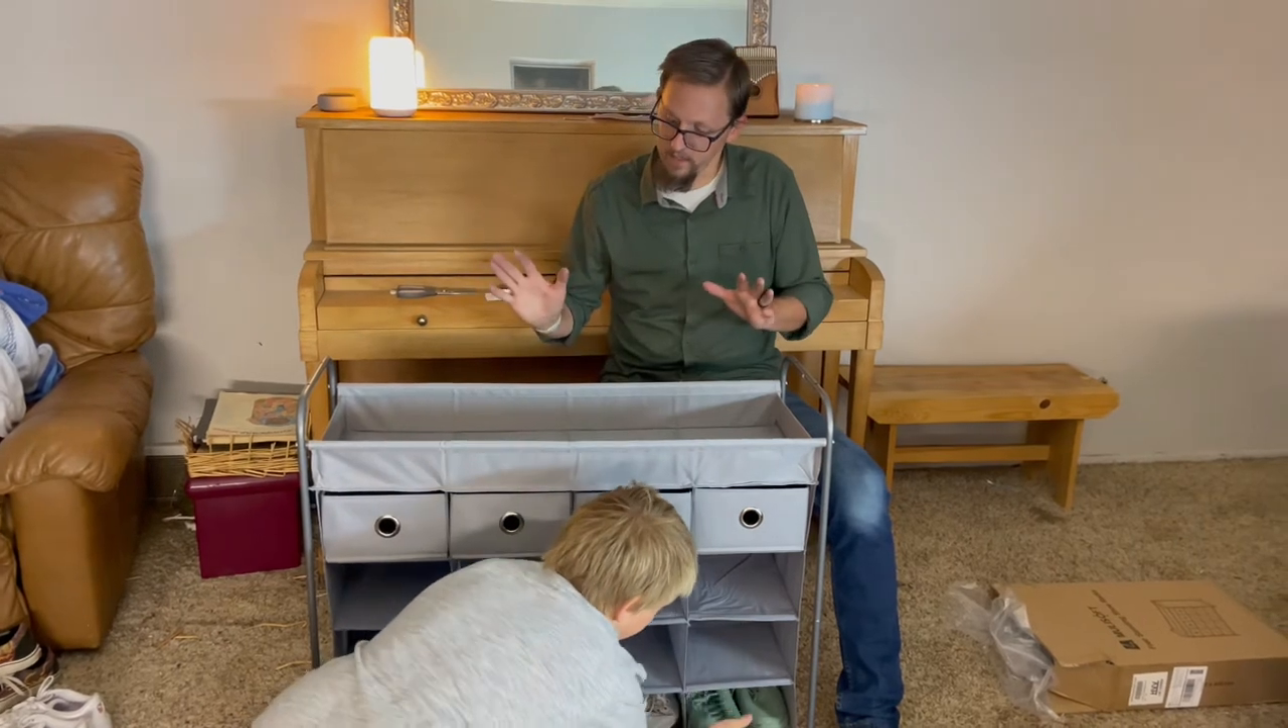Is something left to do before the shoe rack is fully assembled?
No.